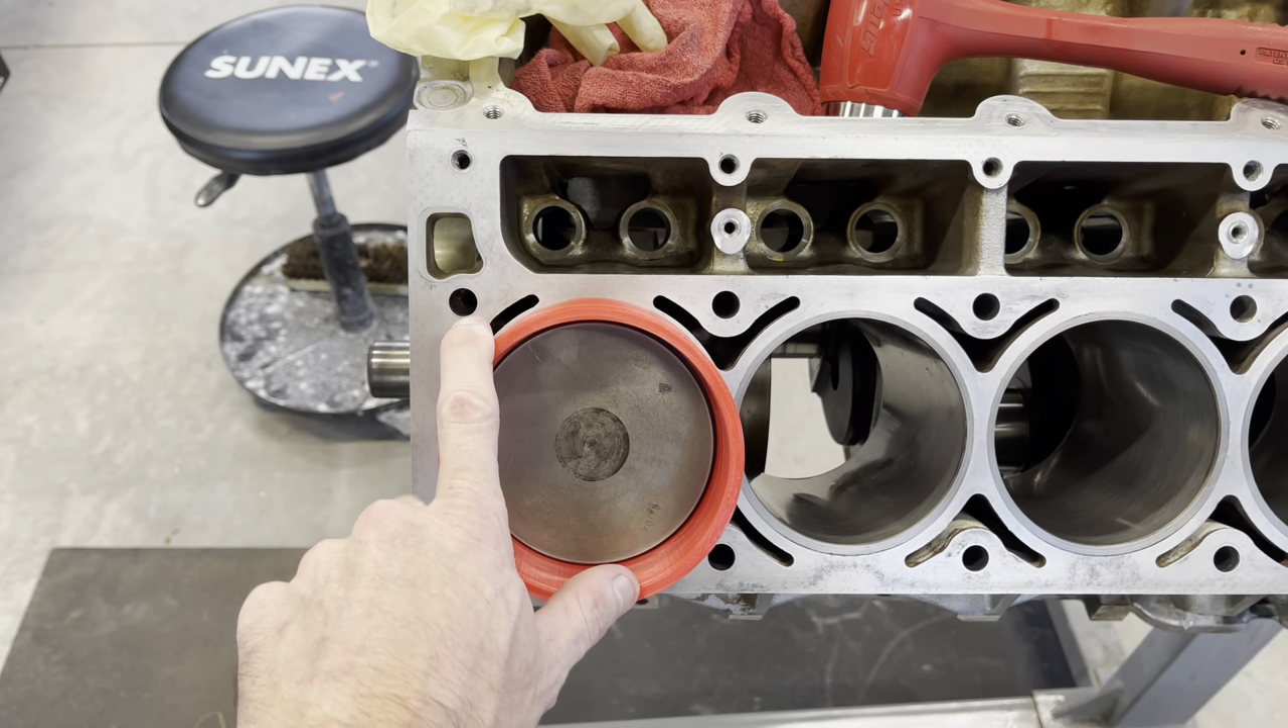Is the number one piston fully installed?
No.